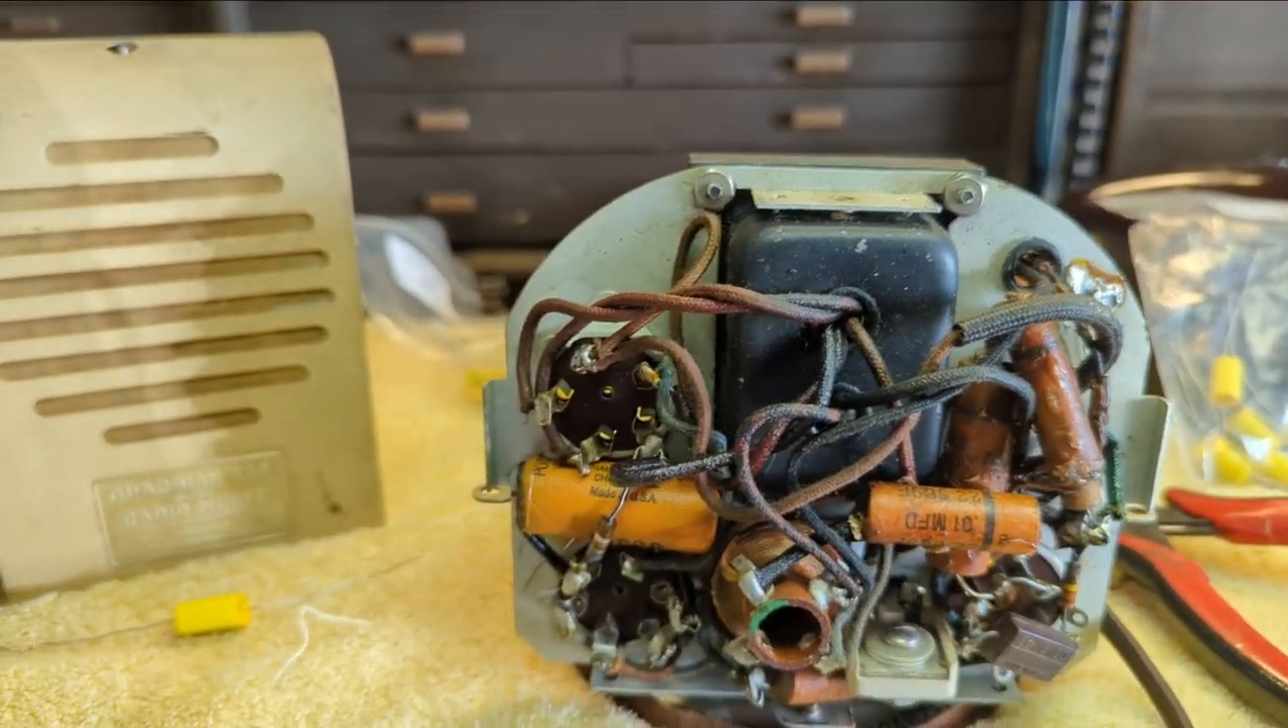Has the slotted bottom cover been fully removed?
Yes.